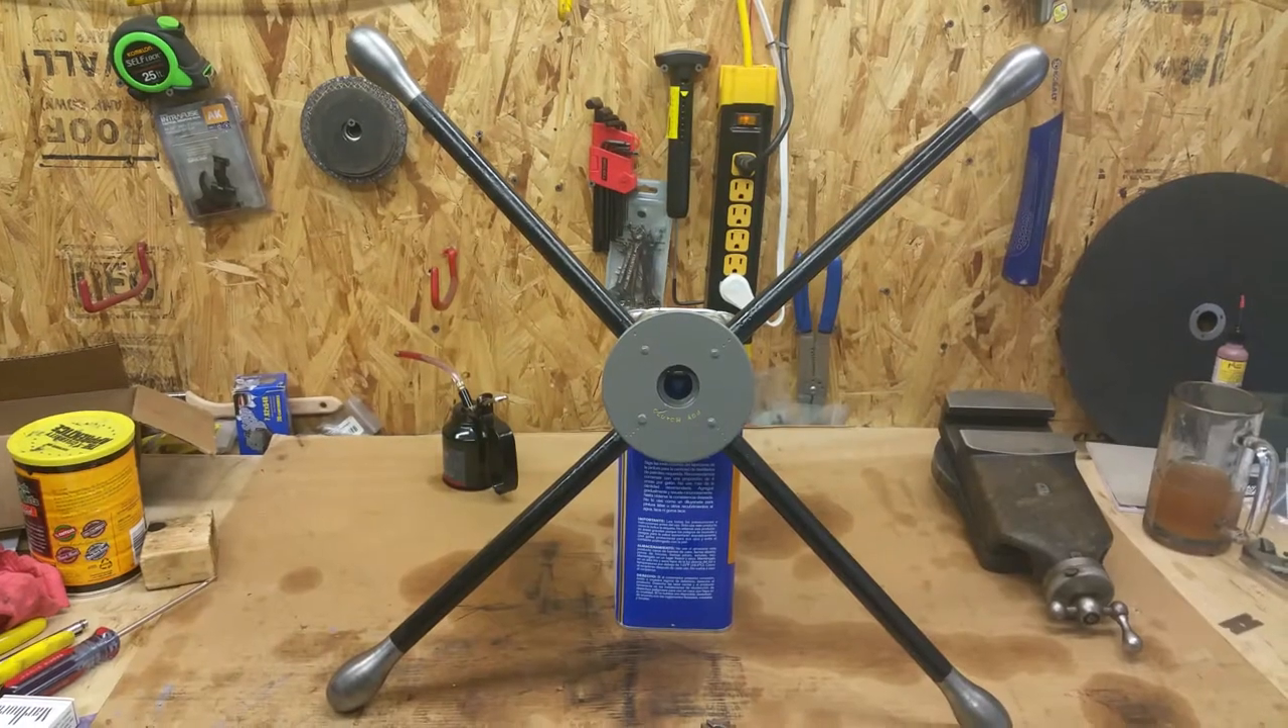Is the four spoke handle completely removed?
Yes.